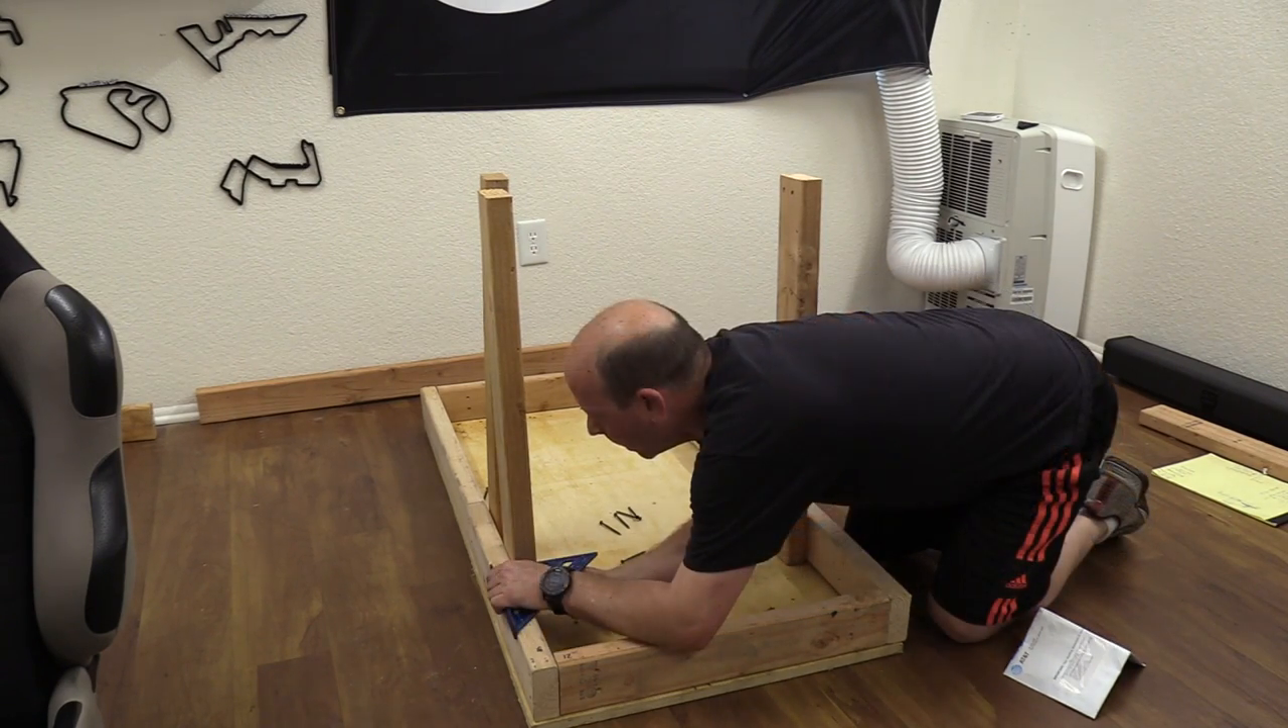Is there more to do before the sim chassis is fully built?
Yes.